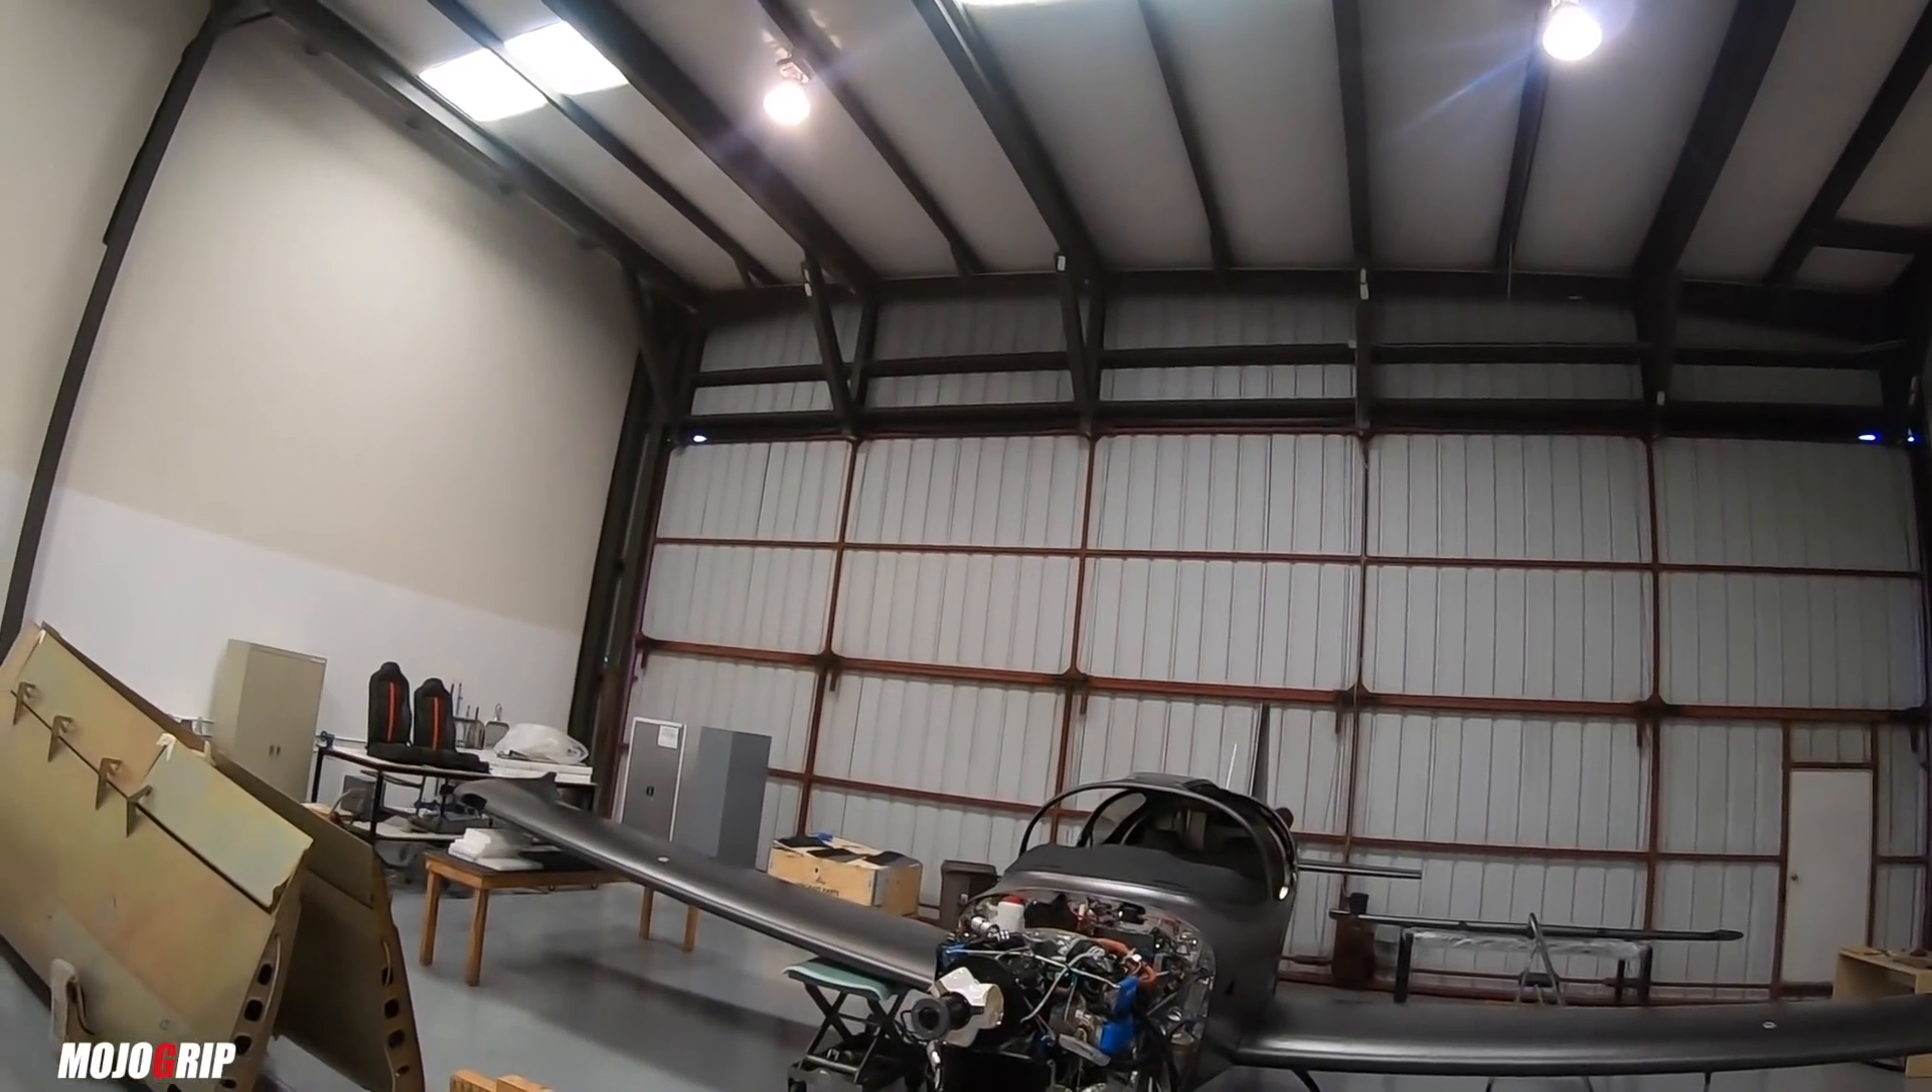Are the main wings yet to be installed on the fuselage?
No.